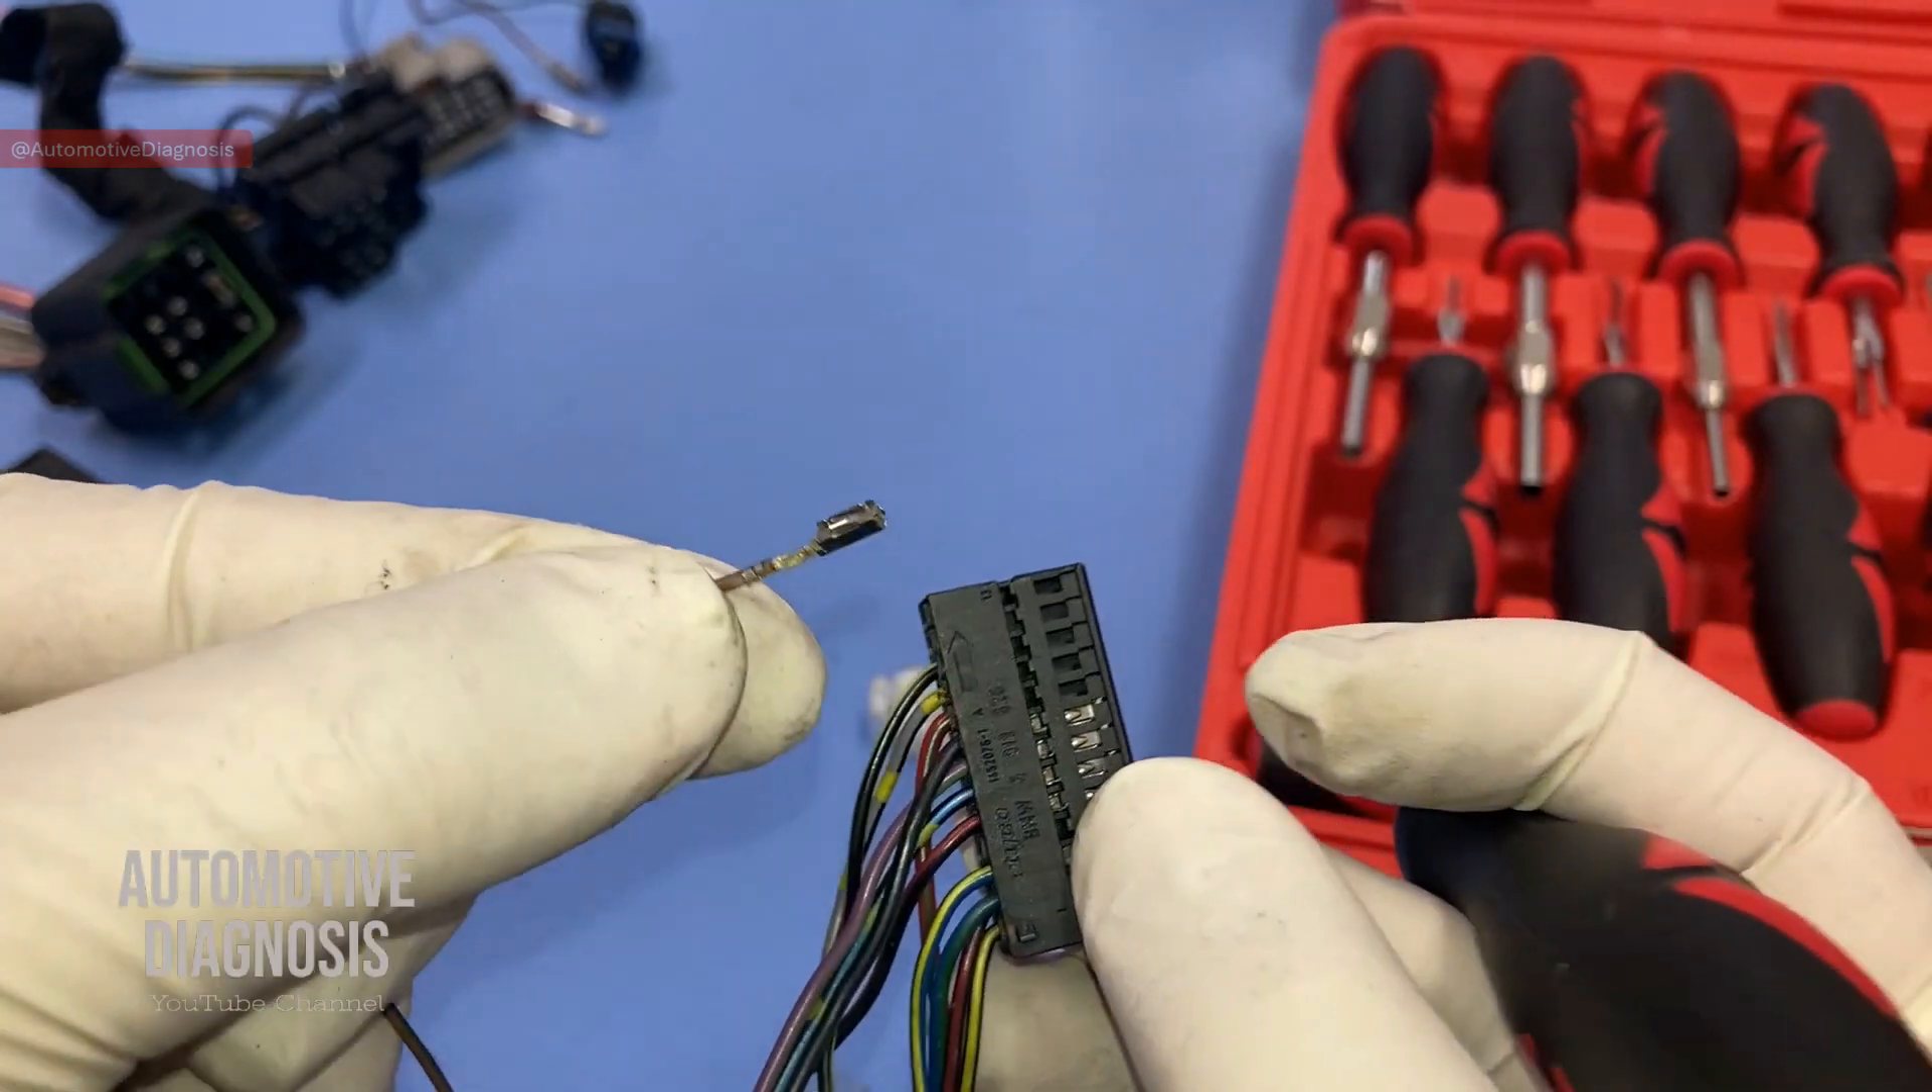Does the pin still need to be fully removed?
No.